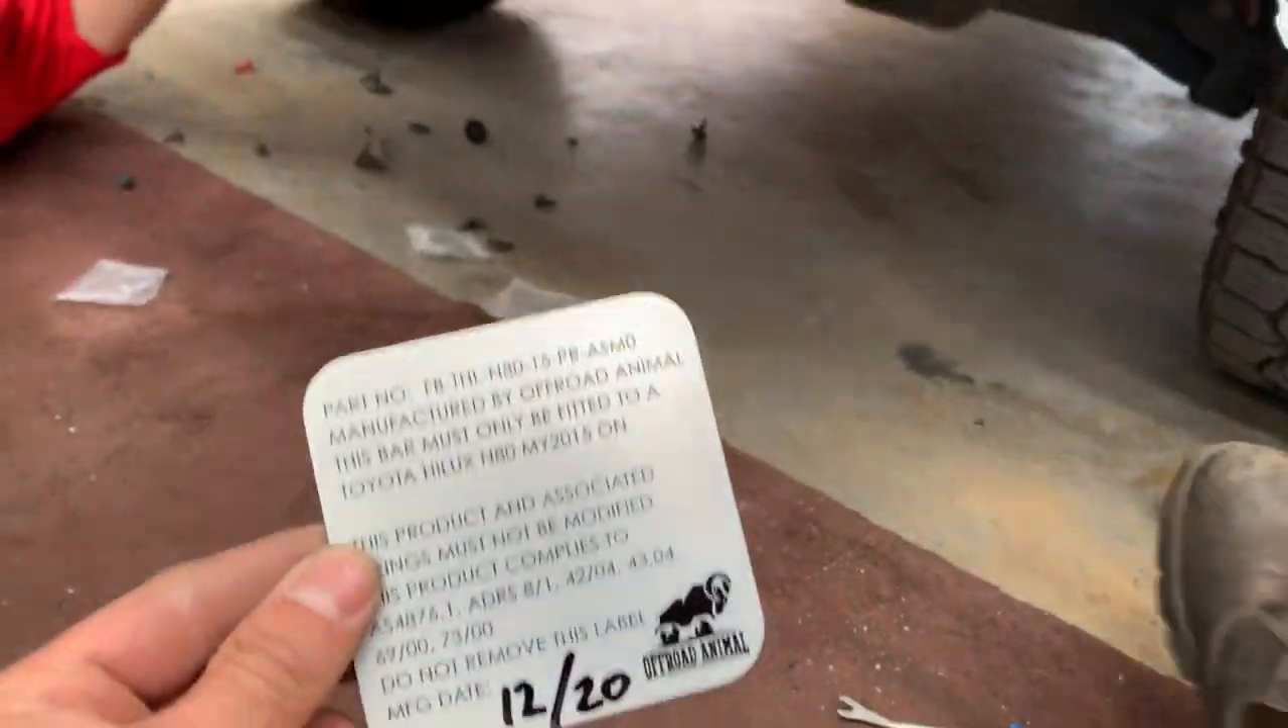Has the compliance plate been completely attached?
No.